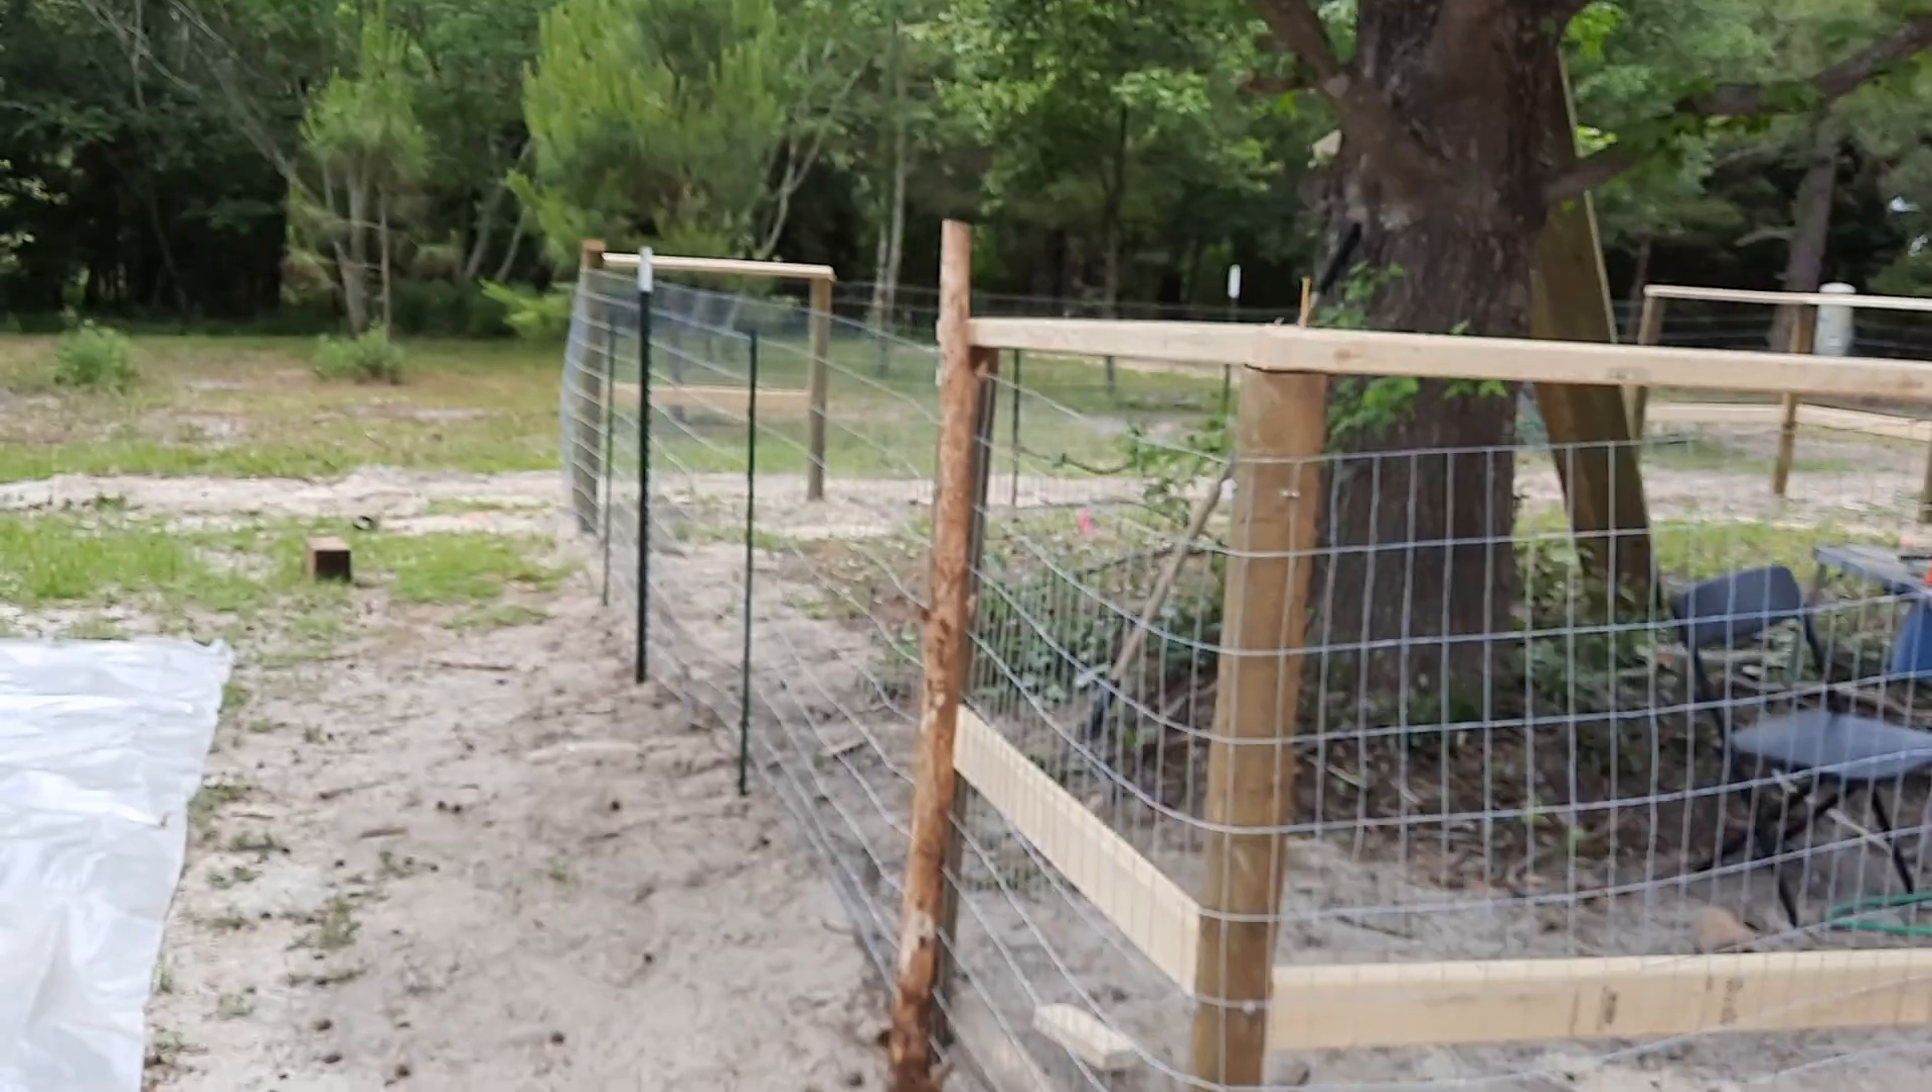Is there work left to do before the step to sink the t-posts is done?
No.